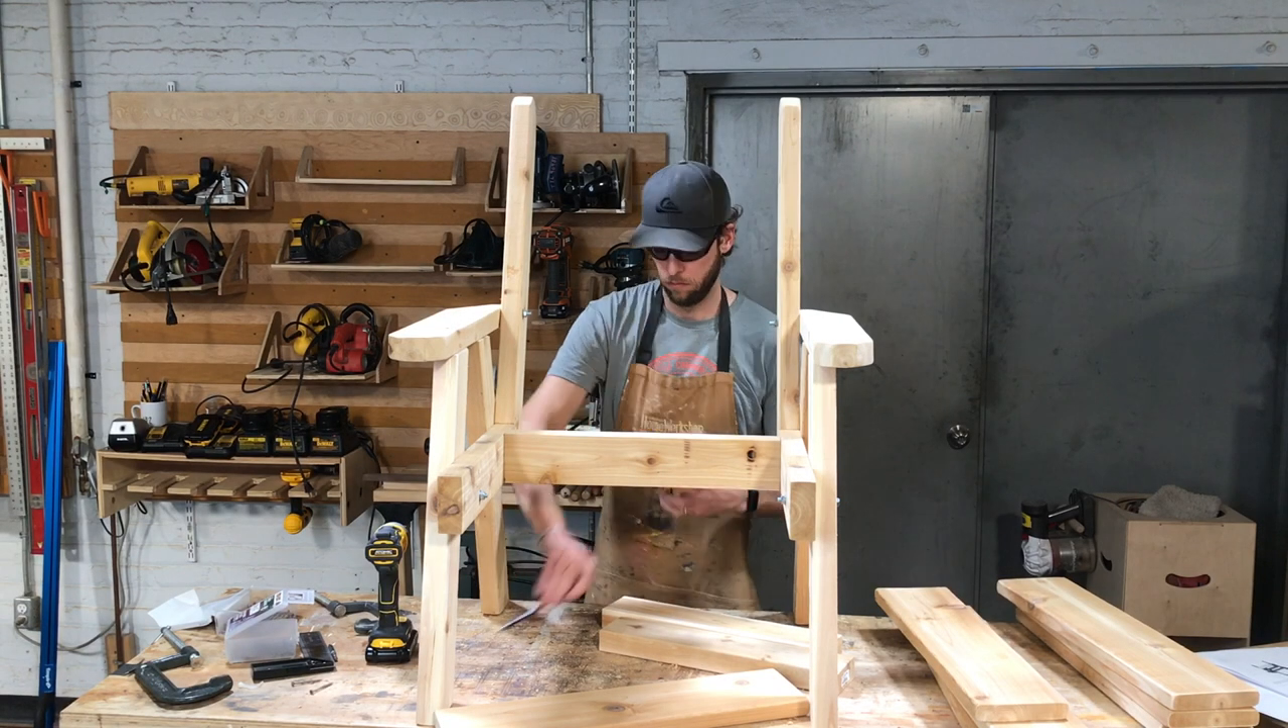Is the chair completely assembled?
No.